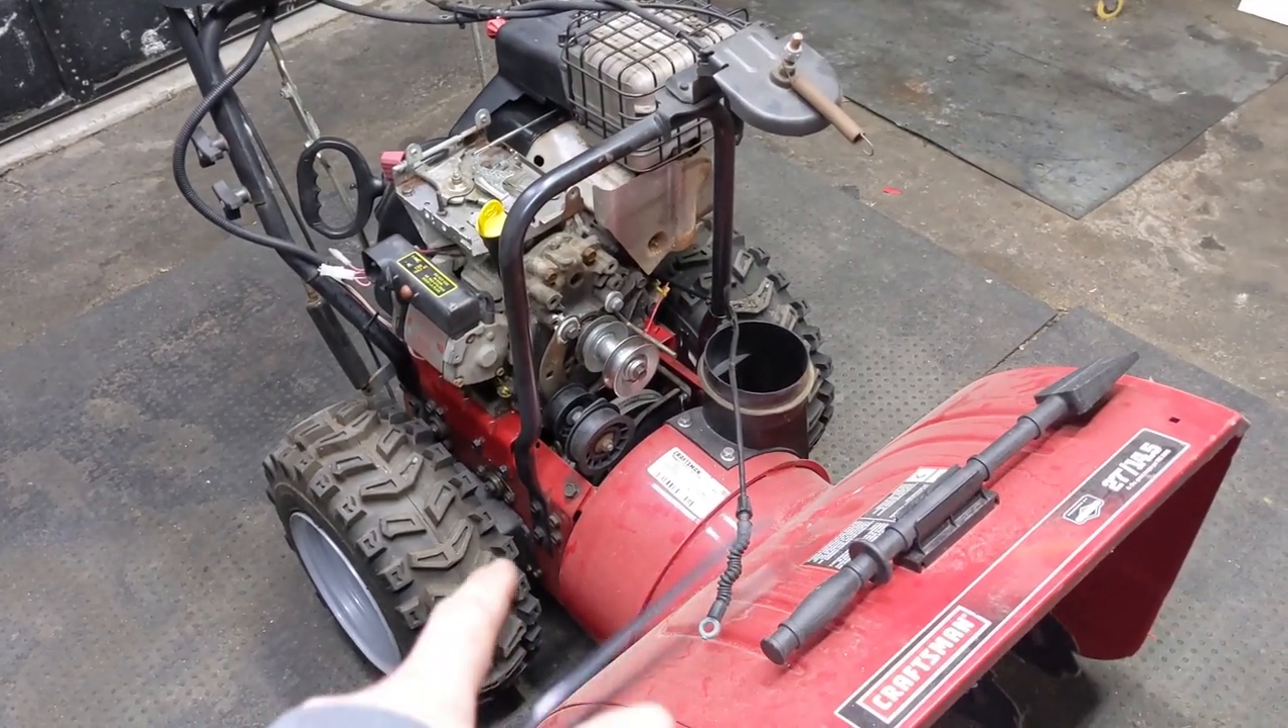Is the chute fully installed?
No.